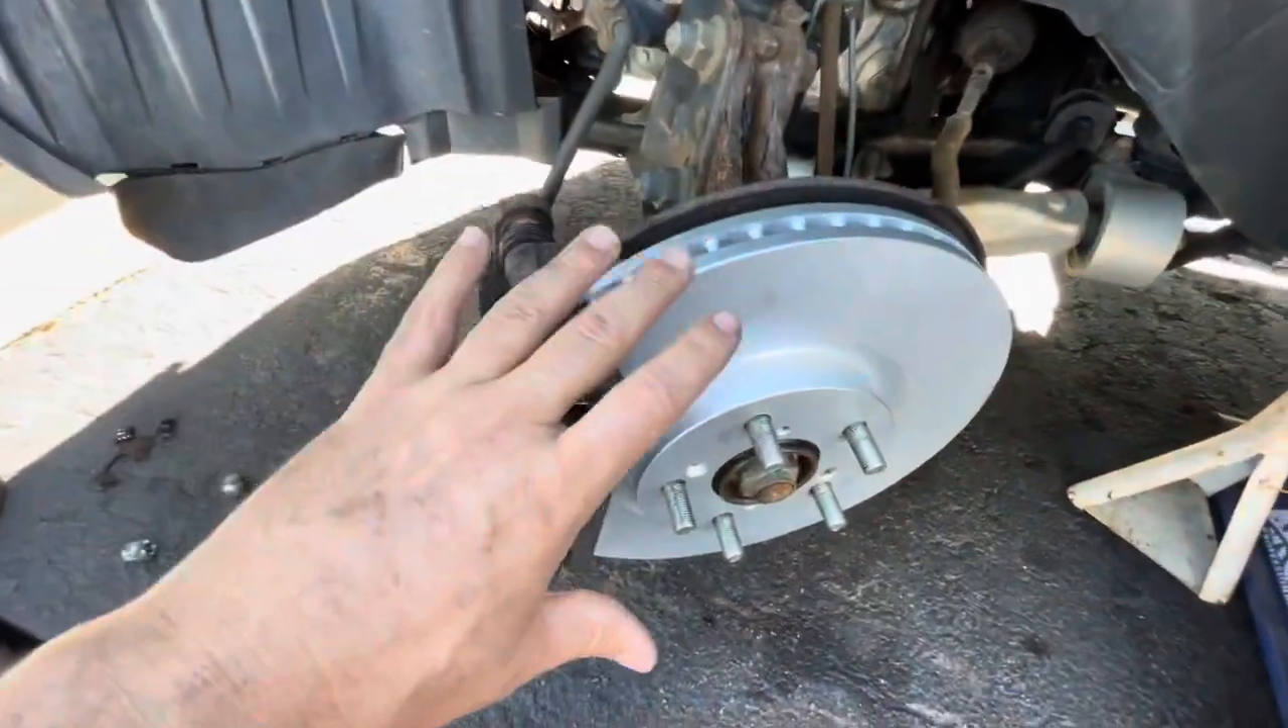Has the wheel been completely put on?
No.